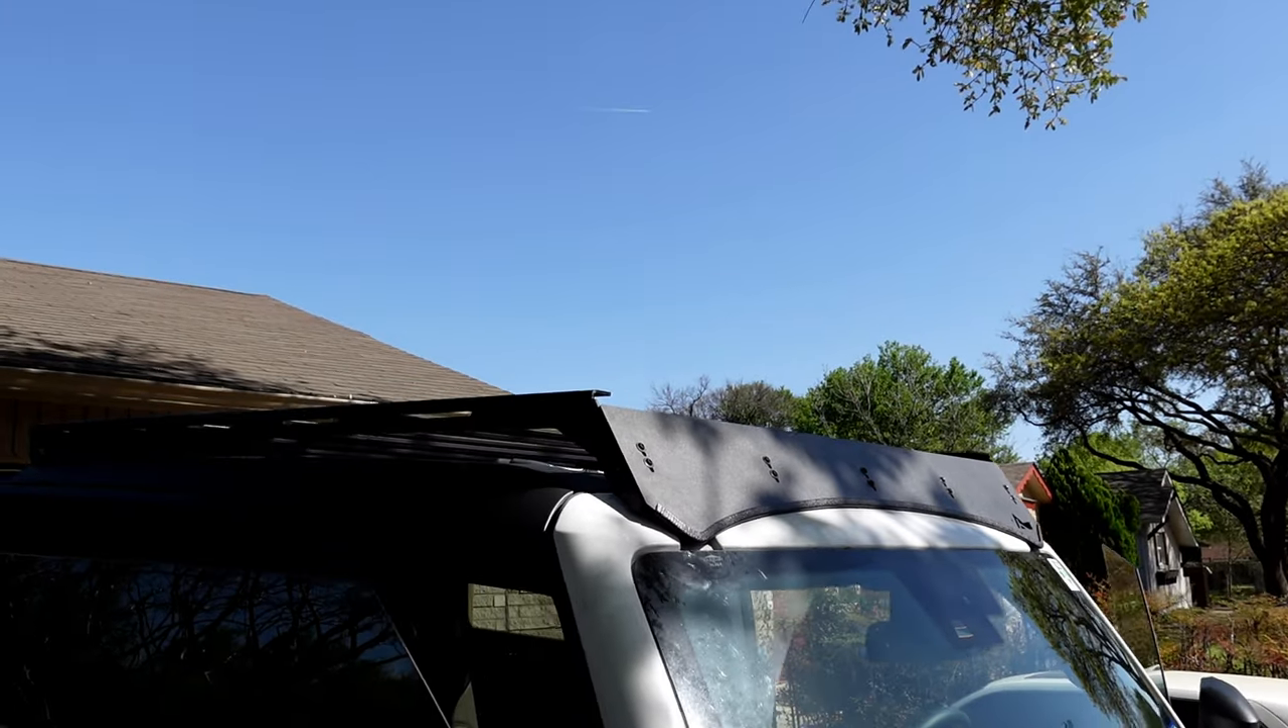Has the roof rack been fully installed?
Yes.